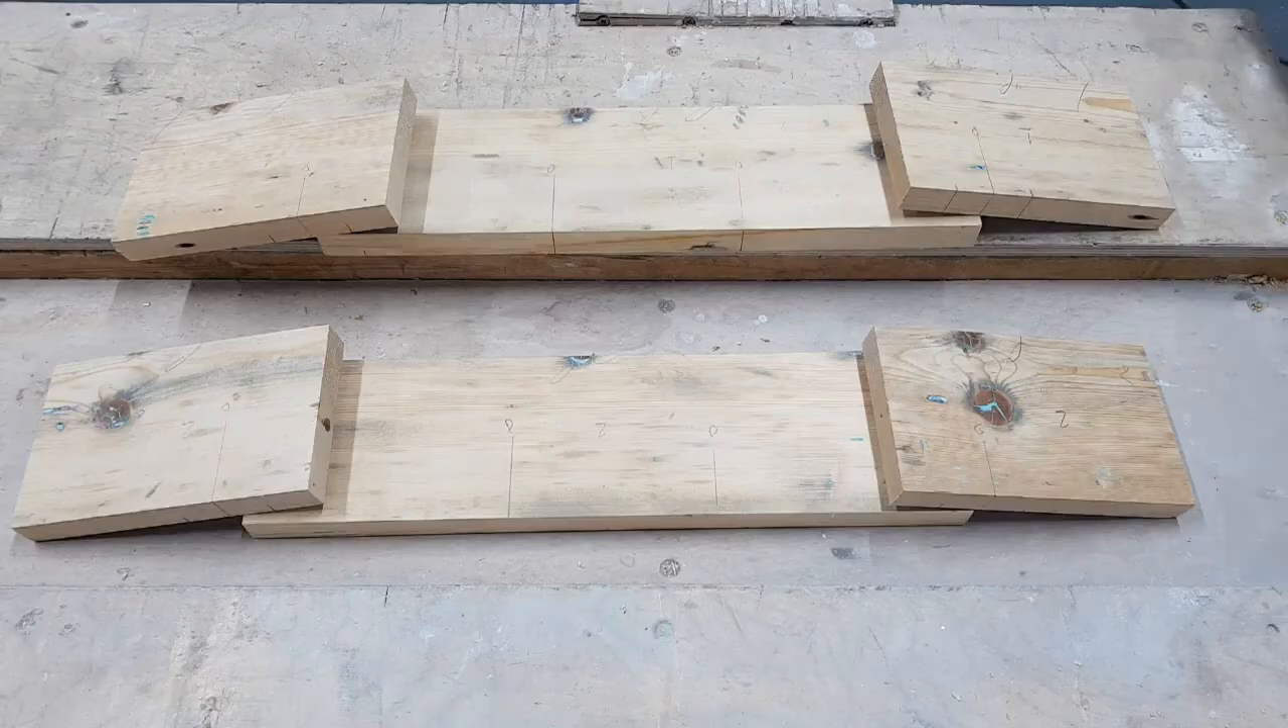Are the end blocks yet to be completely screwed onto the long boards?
Yes.